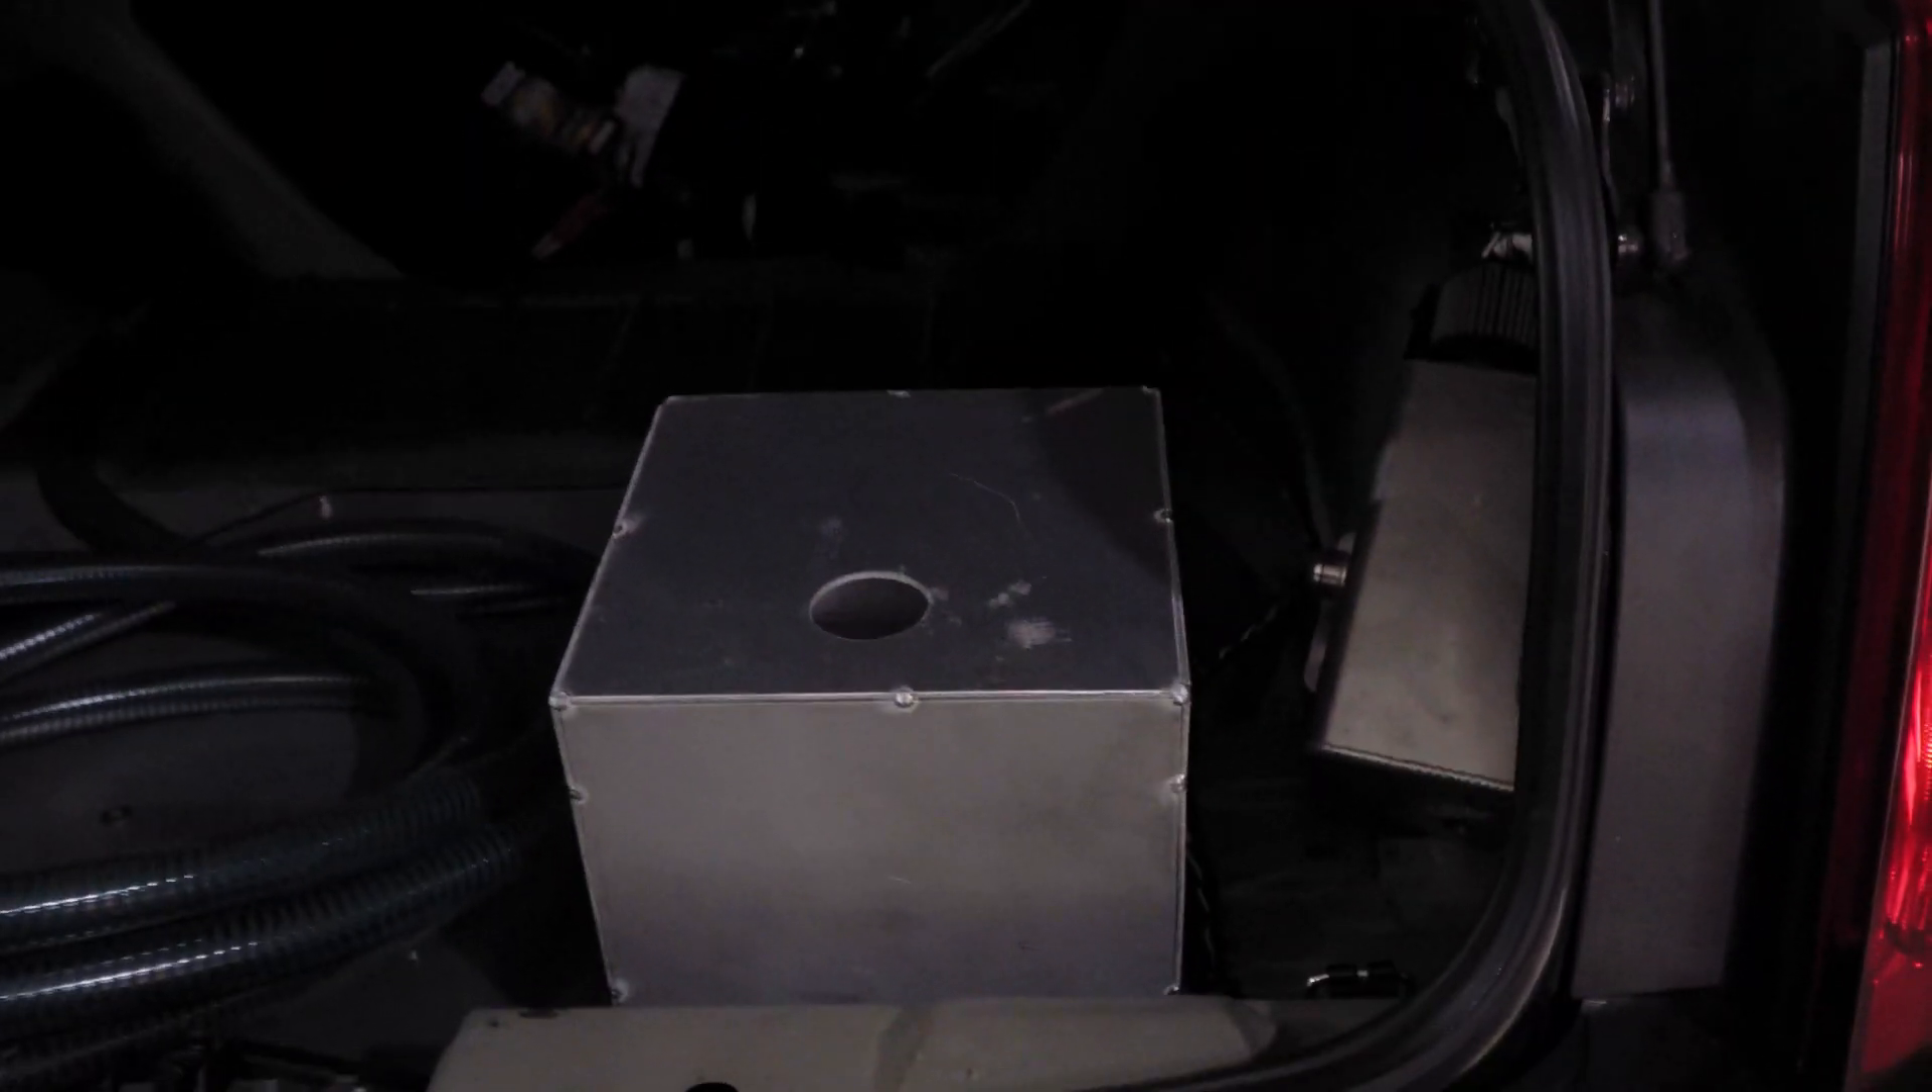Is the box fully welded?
No.